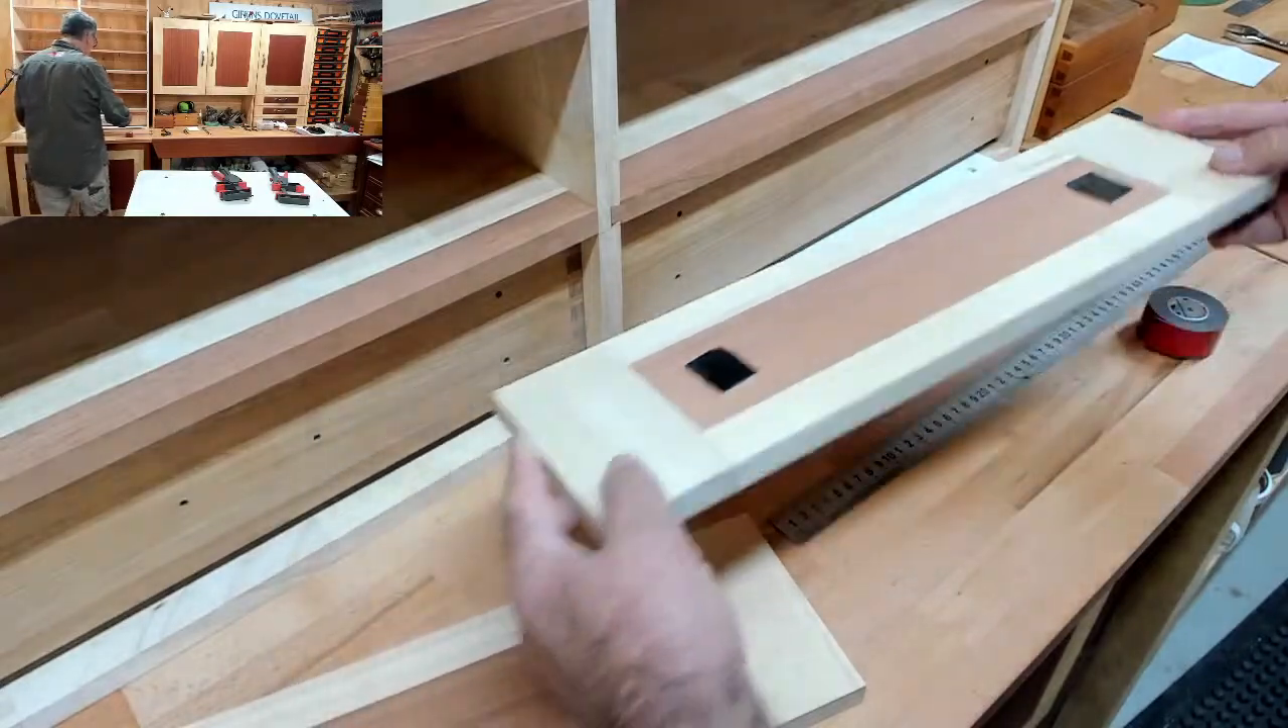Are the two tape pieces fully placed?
Yes.